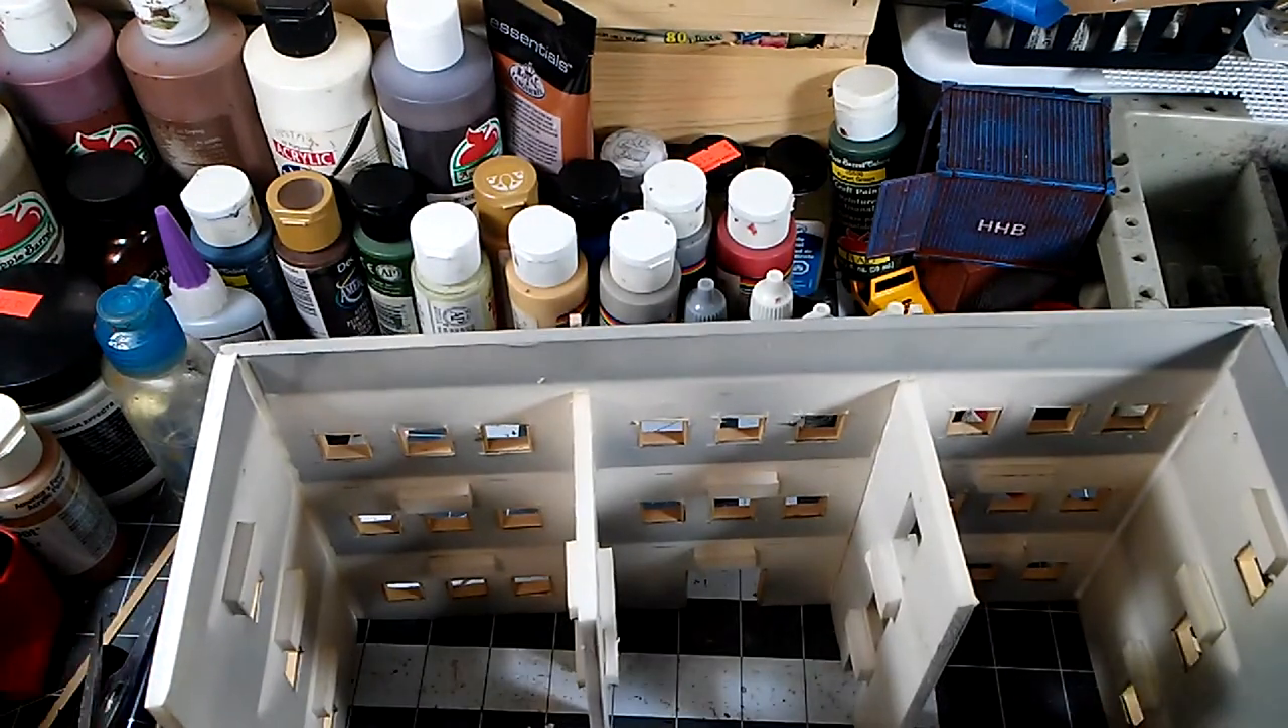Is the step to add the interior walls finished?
Yes.